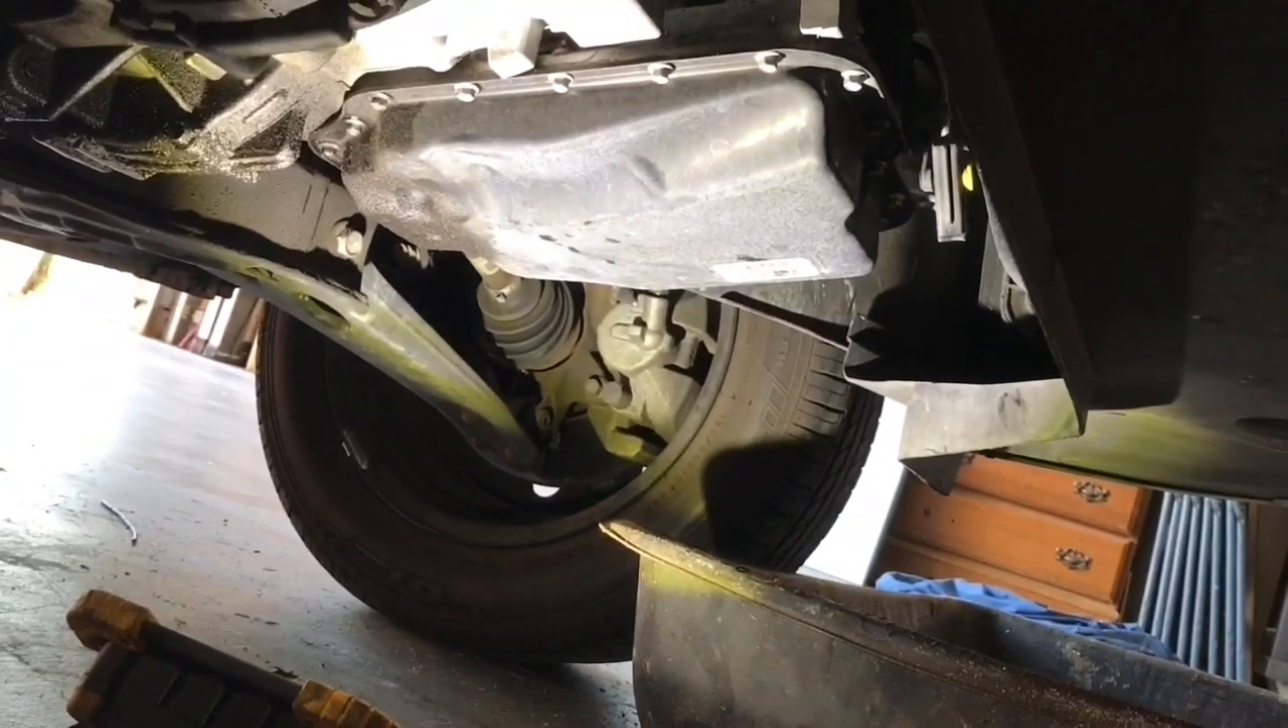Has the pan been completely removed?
No.